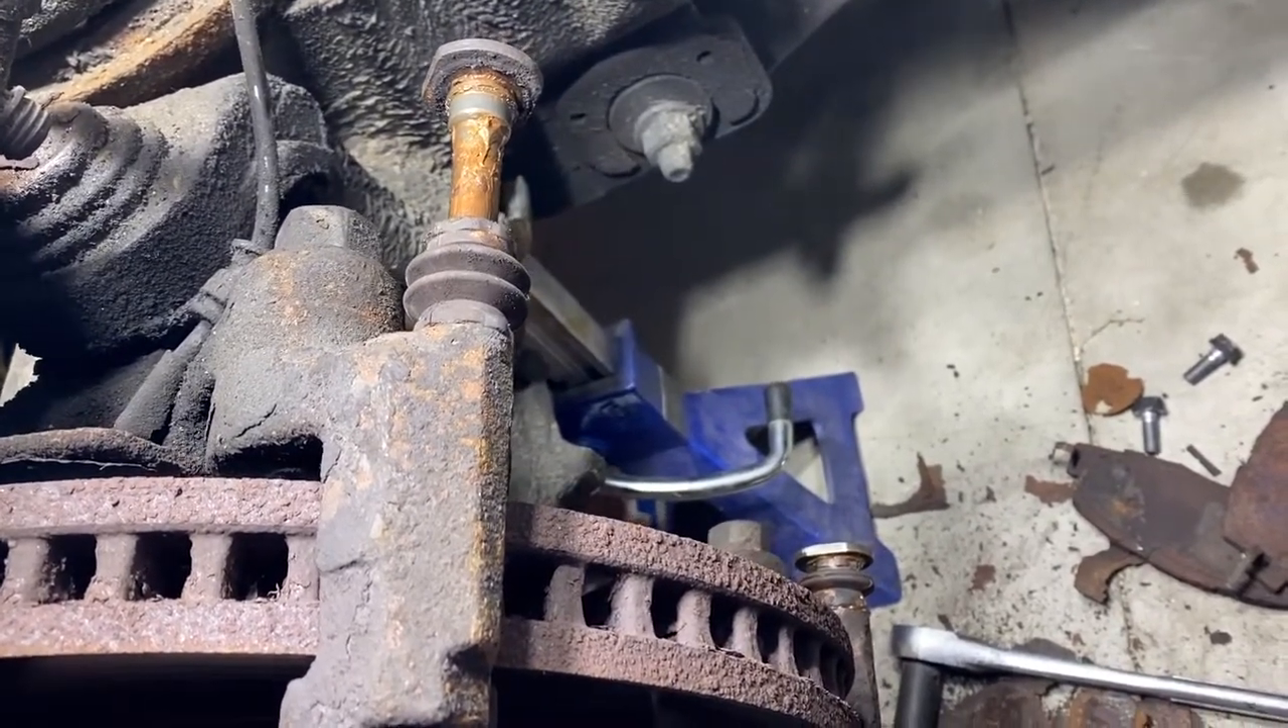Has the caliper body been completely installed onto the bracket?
No.